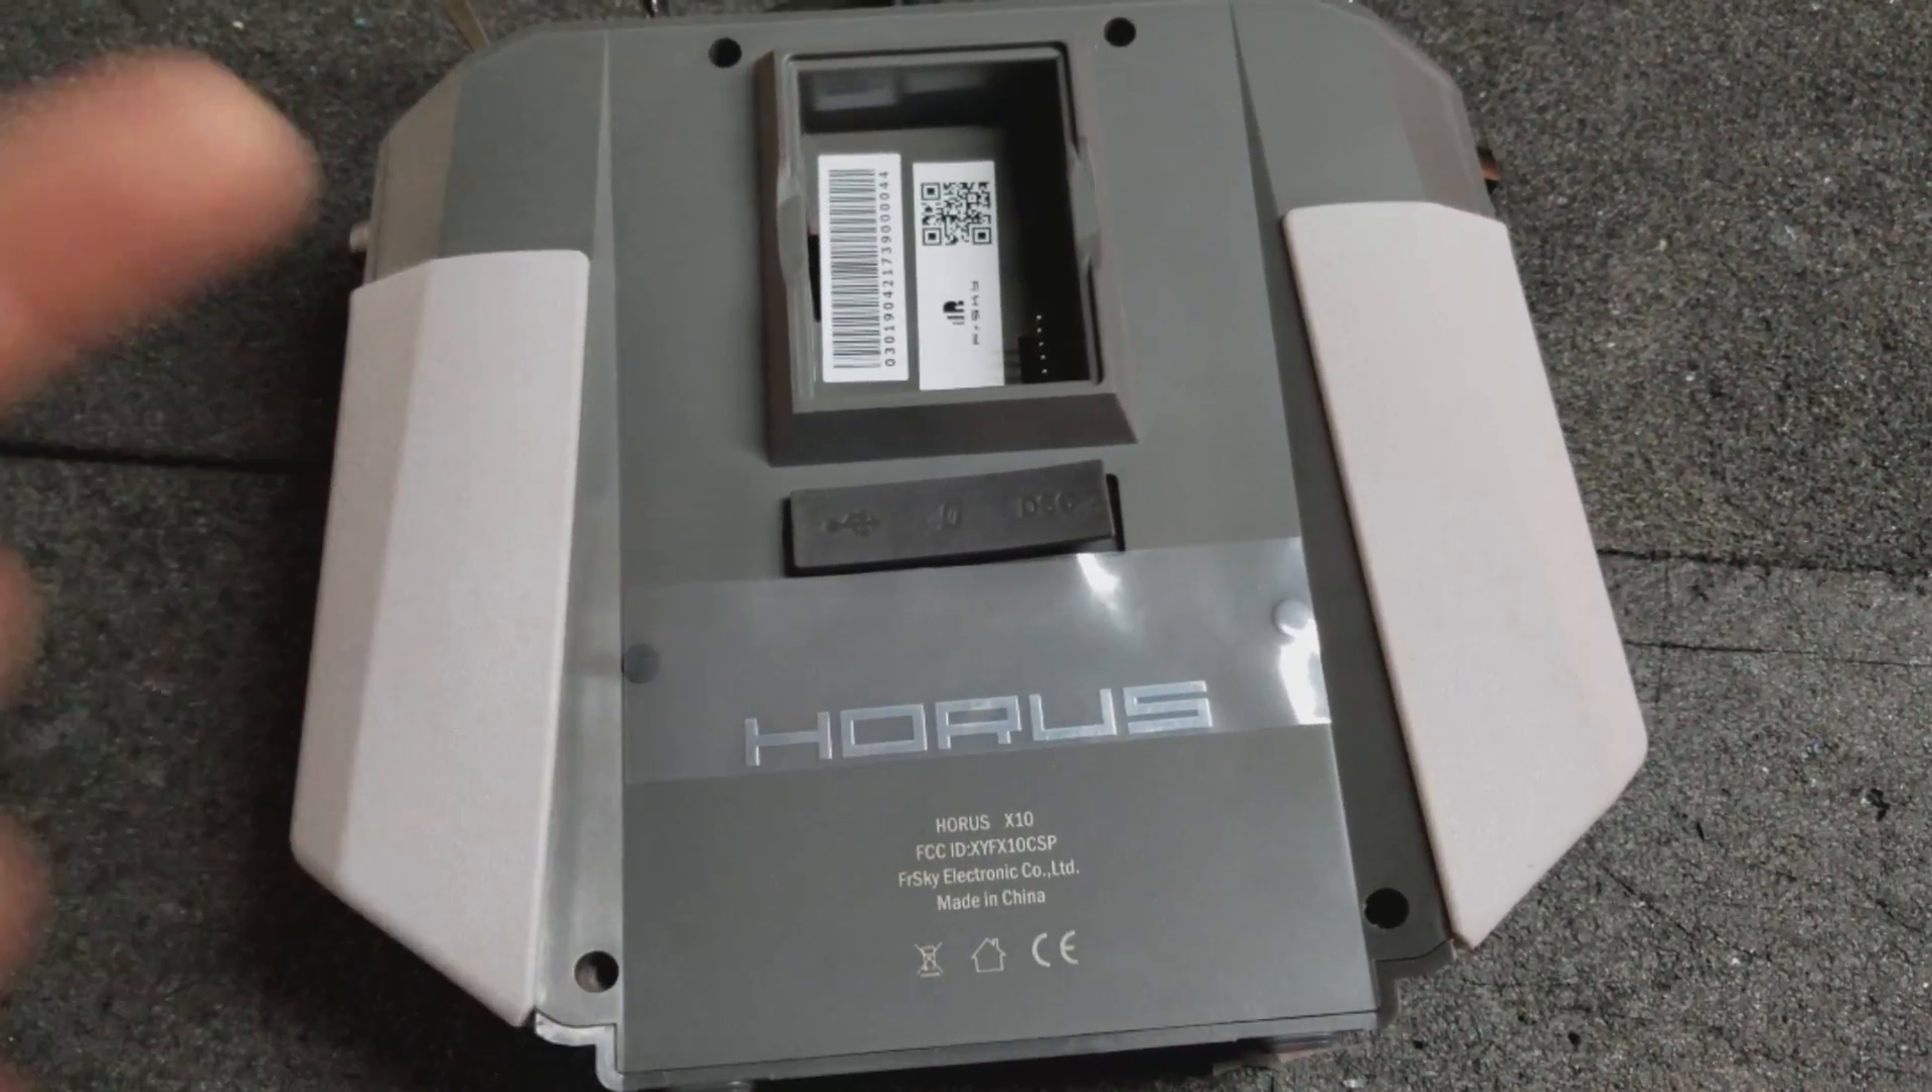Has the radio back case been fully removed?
No.